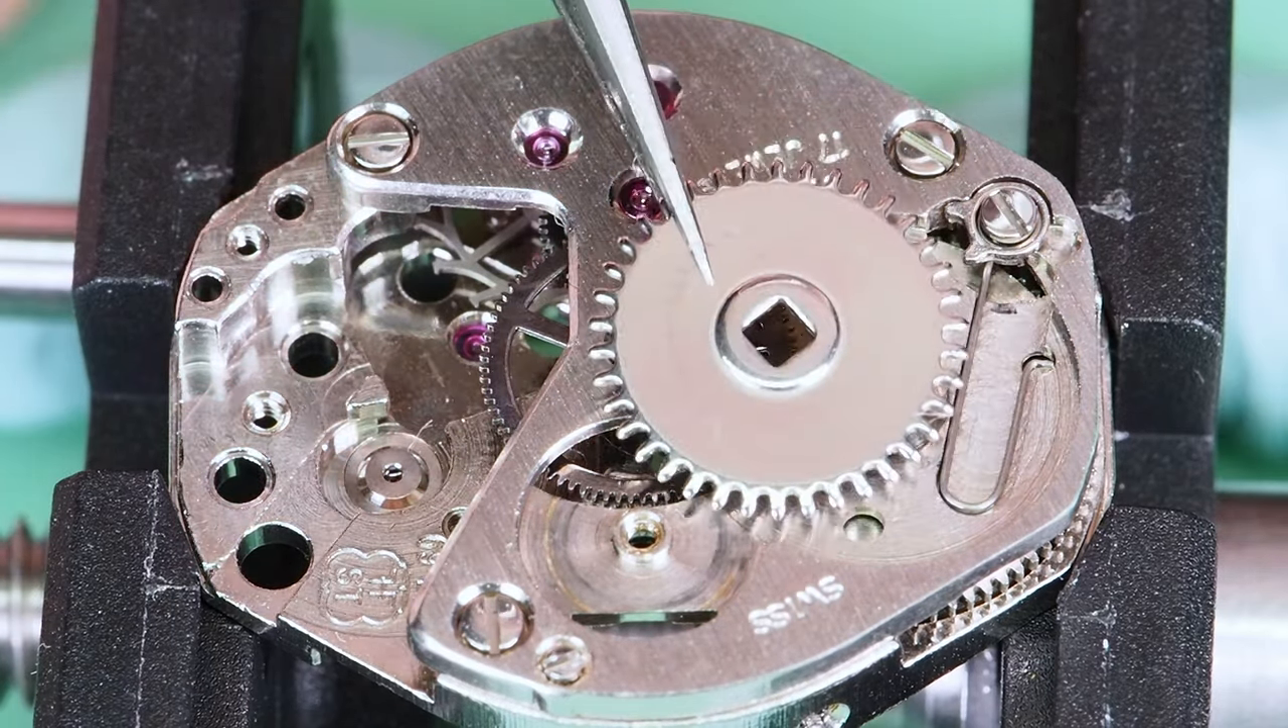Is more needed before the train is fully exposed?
Yes.